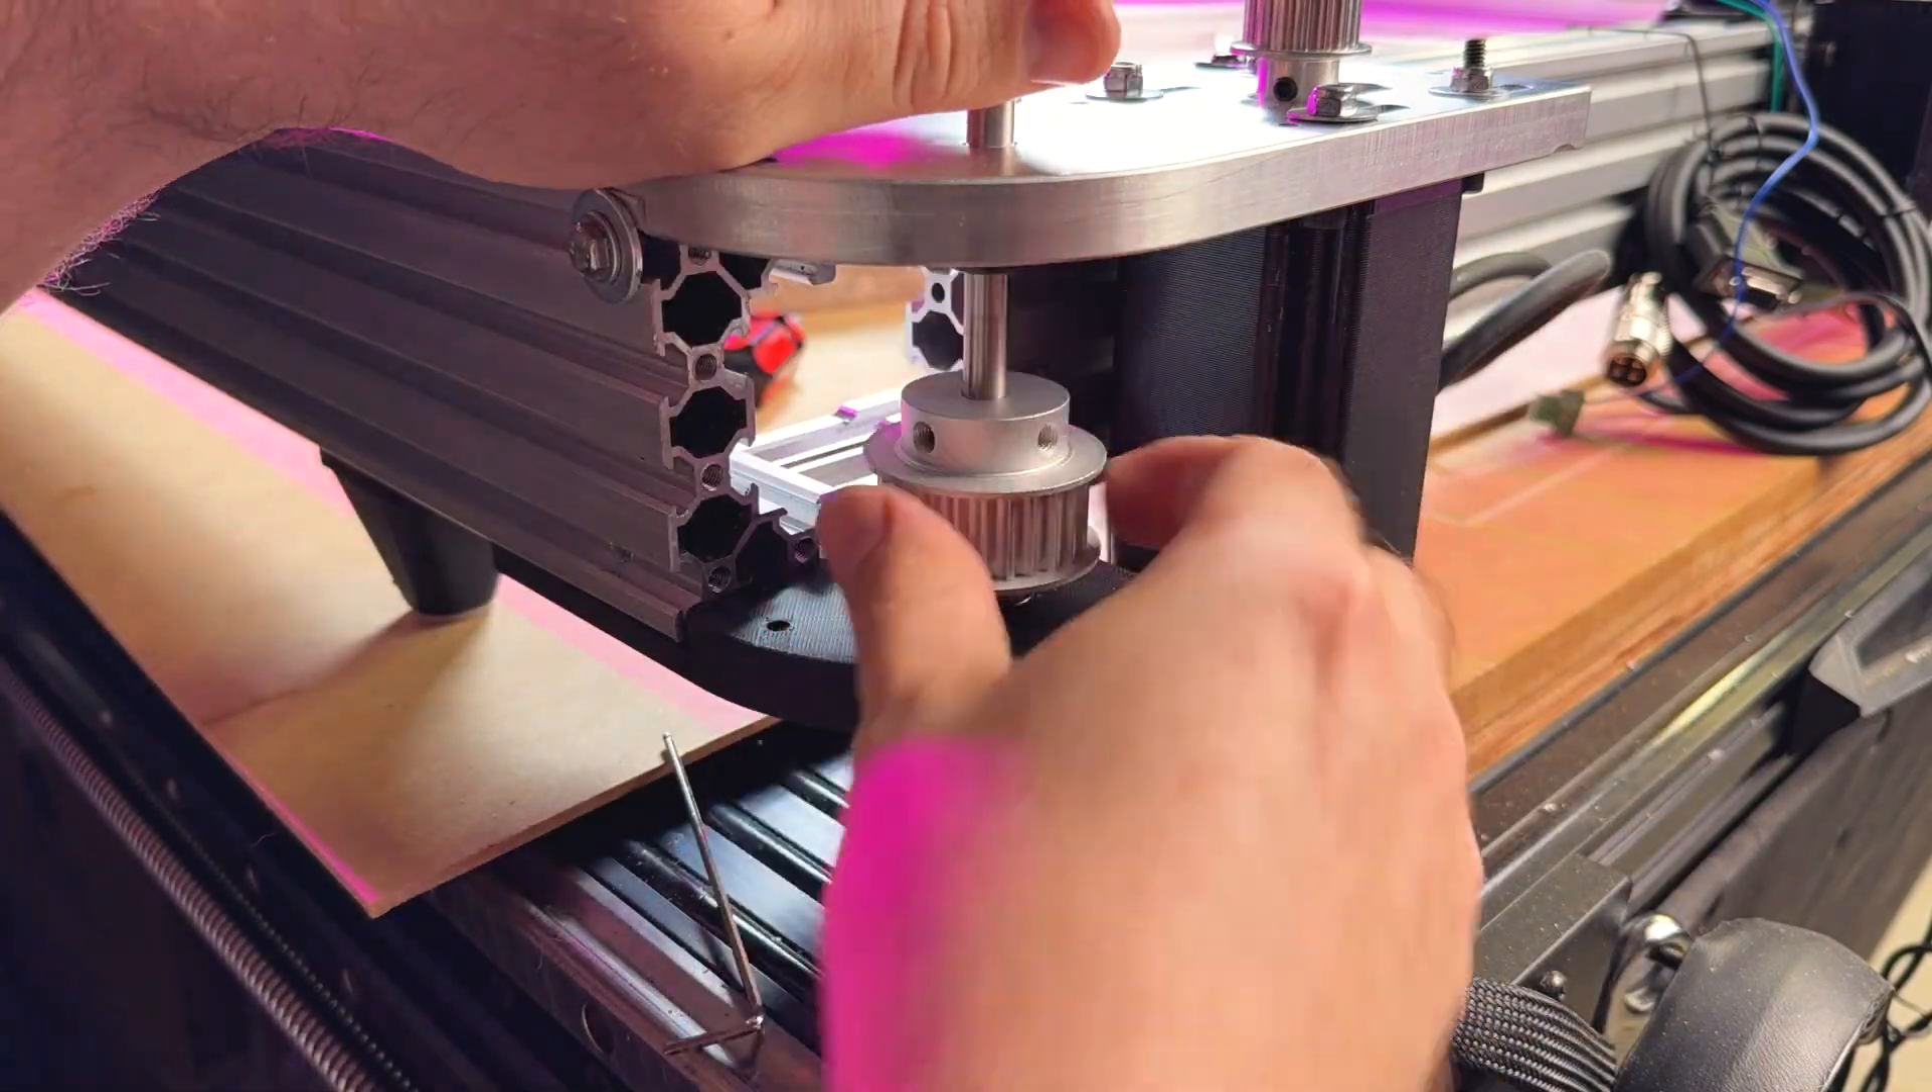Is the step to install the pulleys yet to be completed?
Yes.